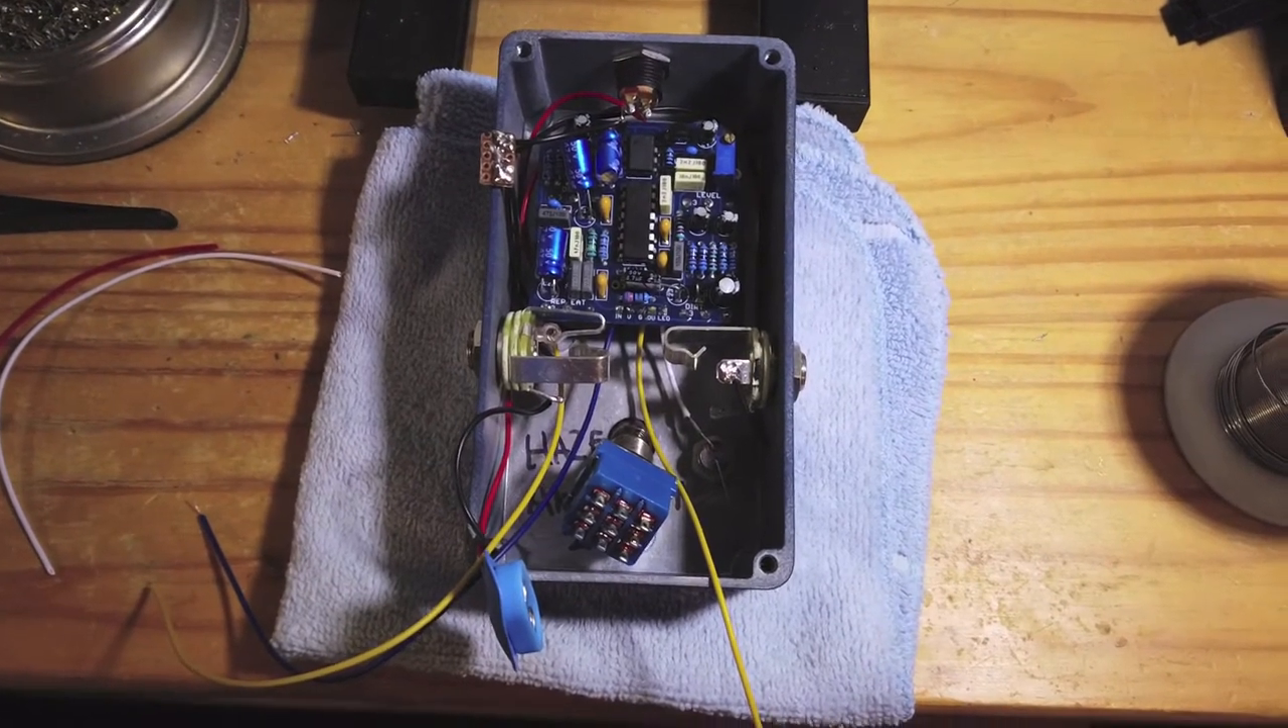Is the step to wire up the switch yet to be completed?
Yes.